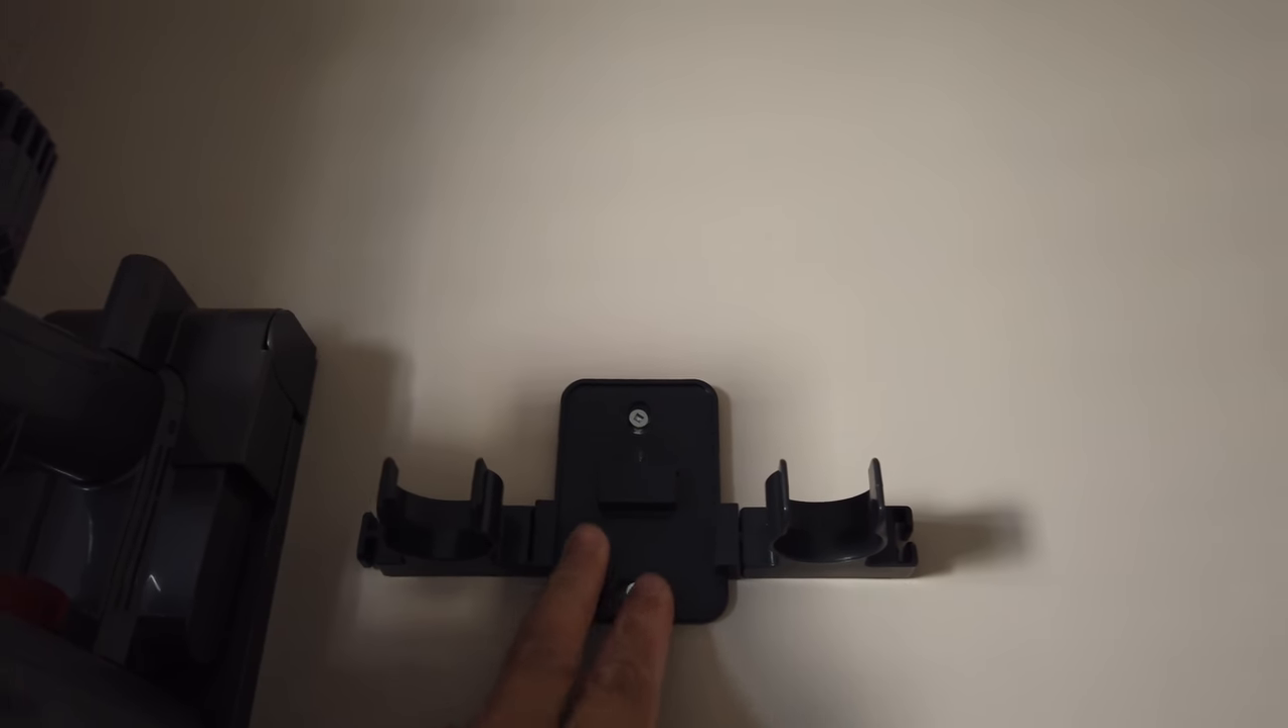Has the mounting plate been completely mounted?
Yes.